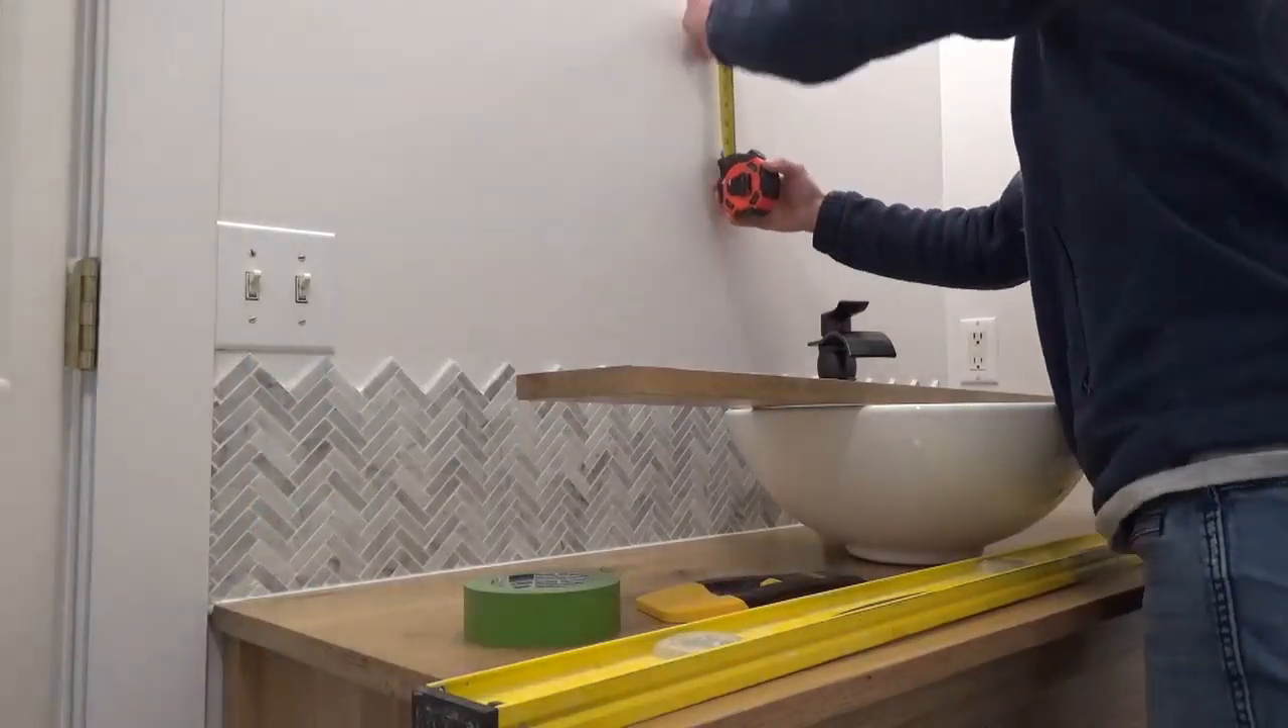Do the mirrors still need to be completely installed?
Yes.